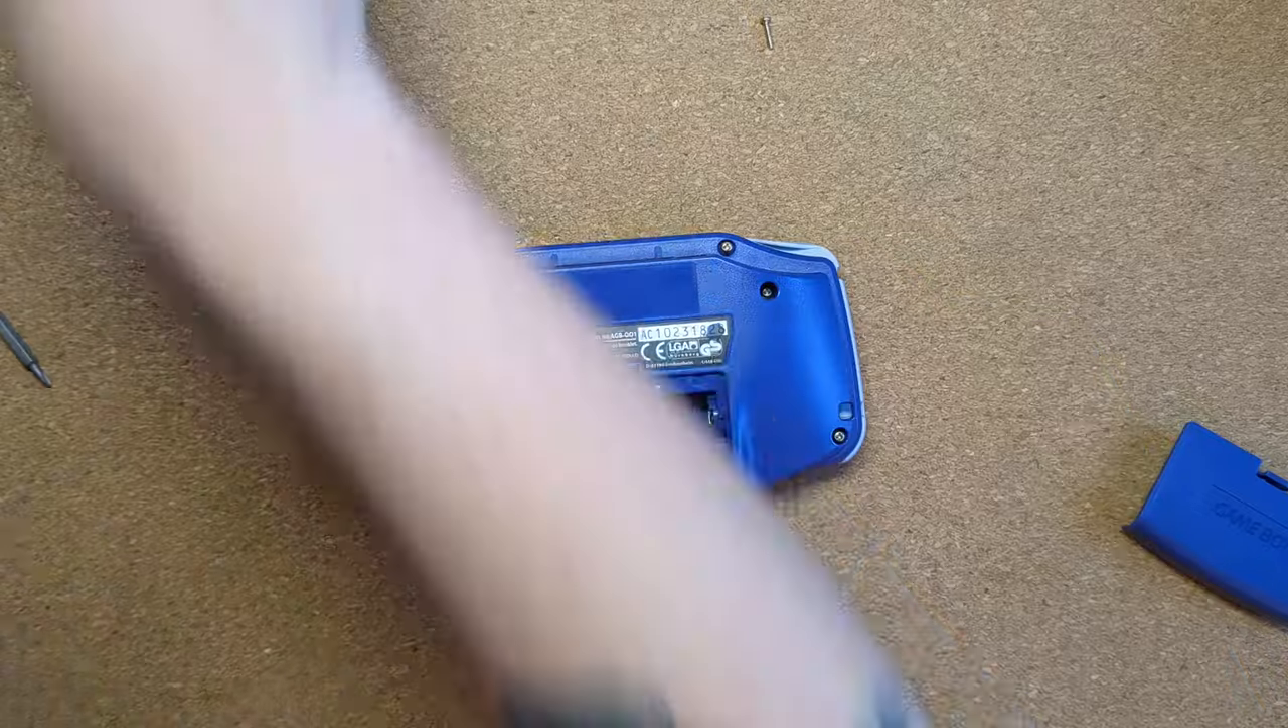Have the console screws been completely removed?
No.